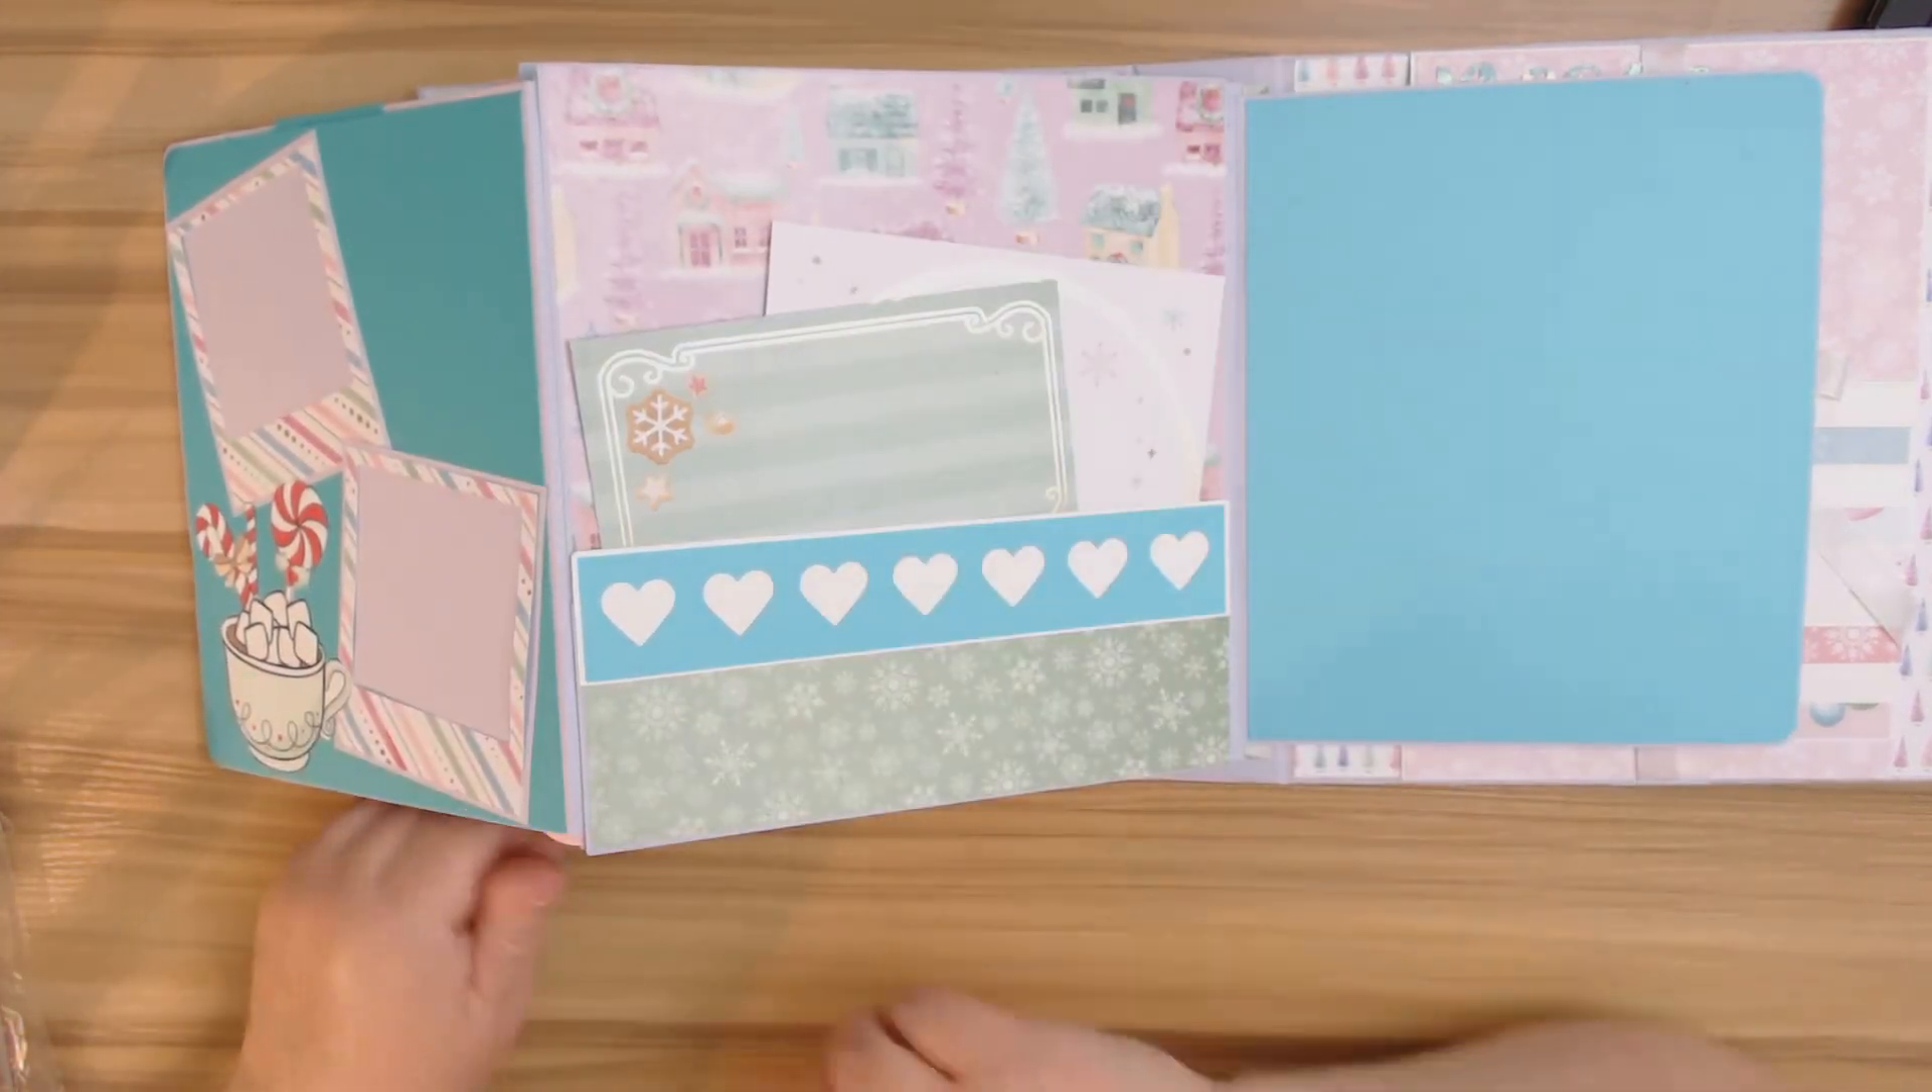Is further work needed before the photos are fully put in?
Yes.